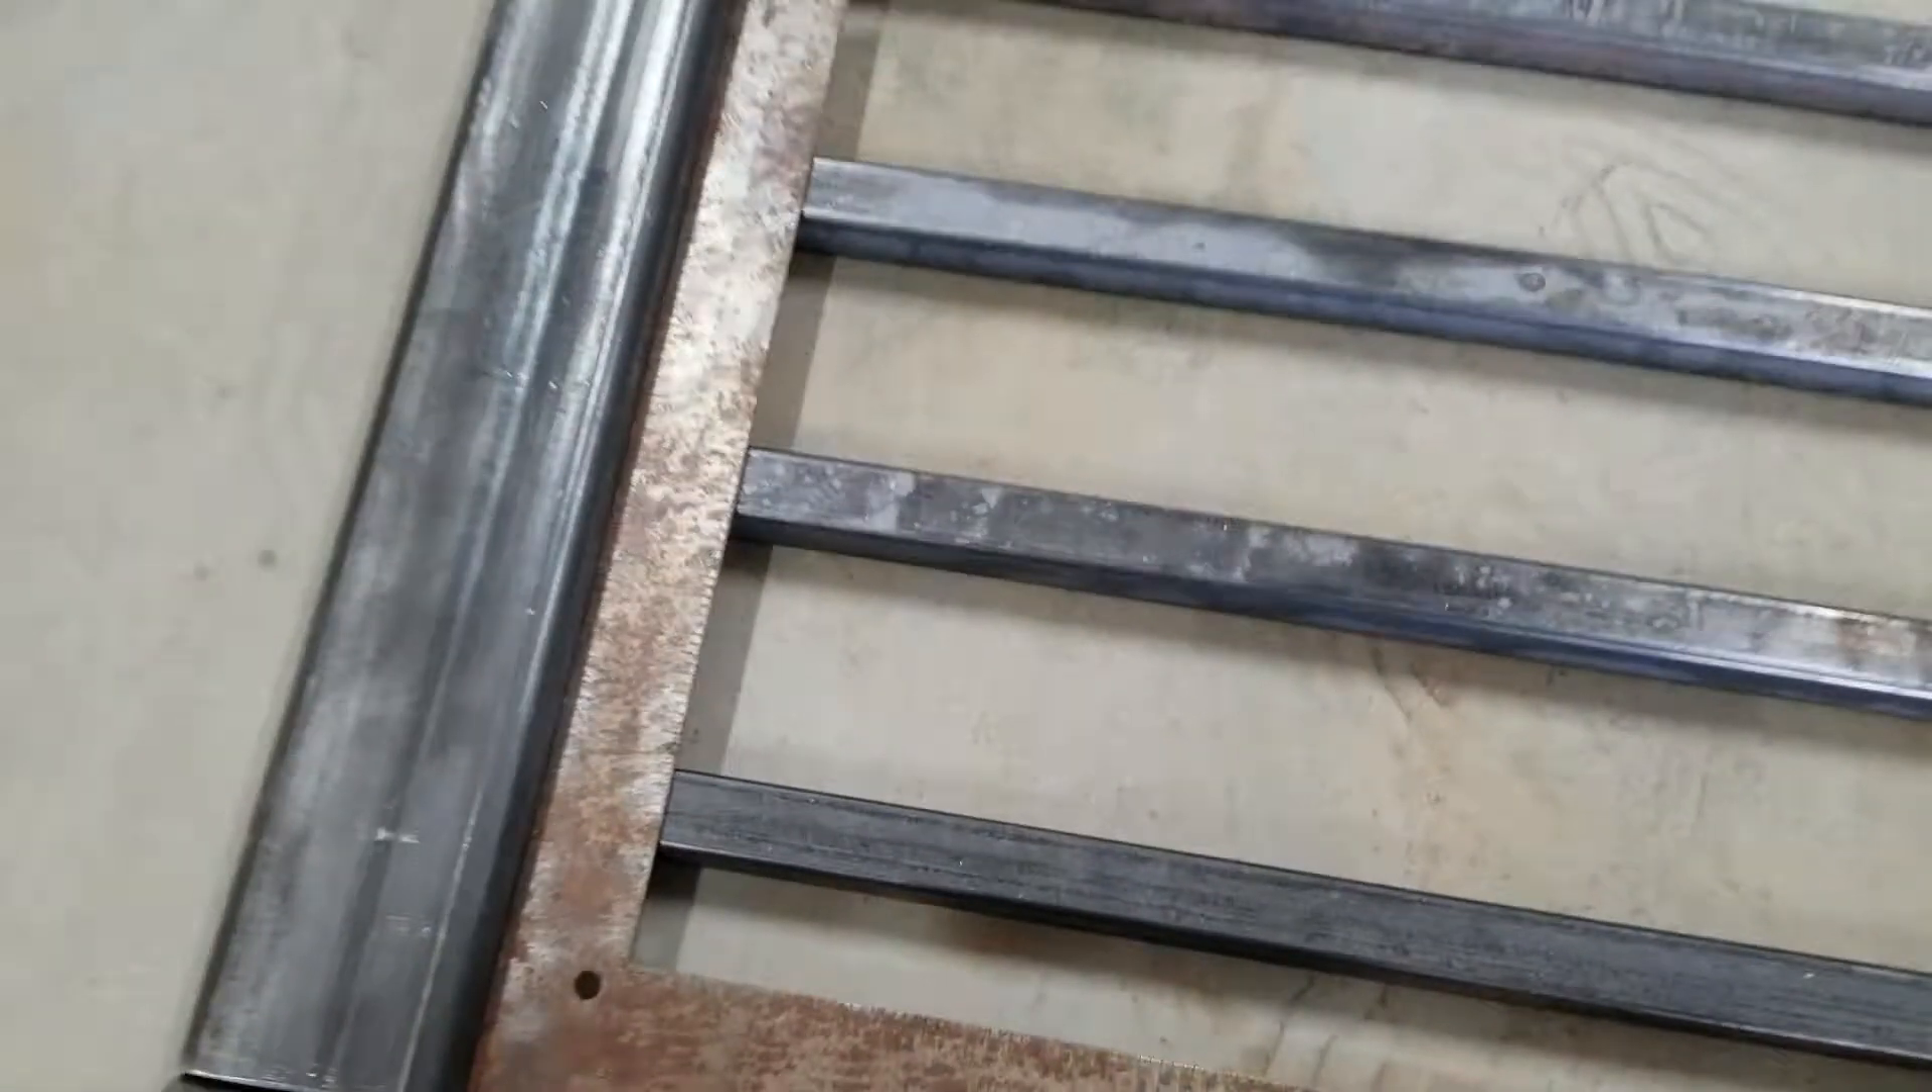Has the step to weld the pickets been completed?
No.